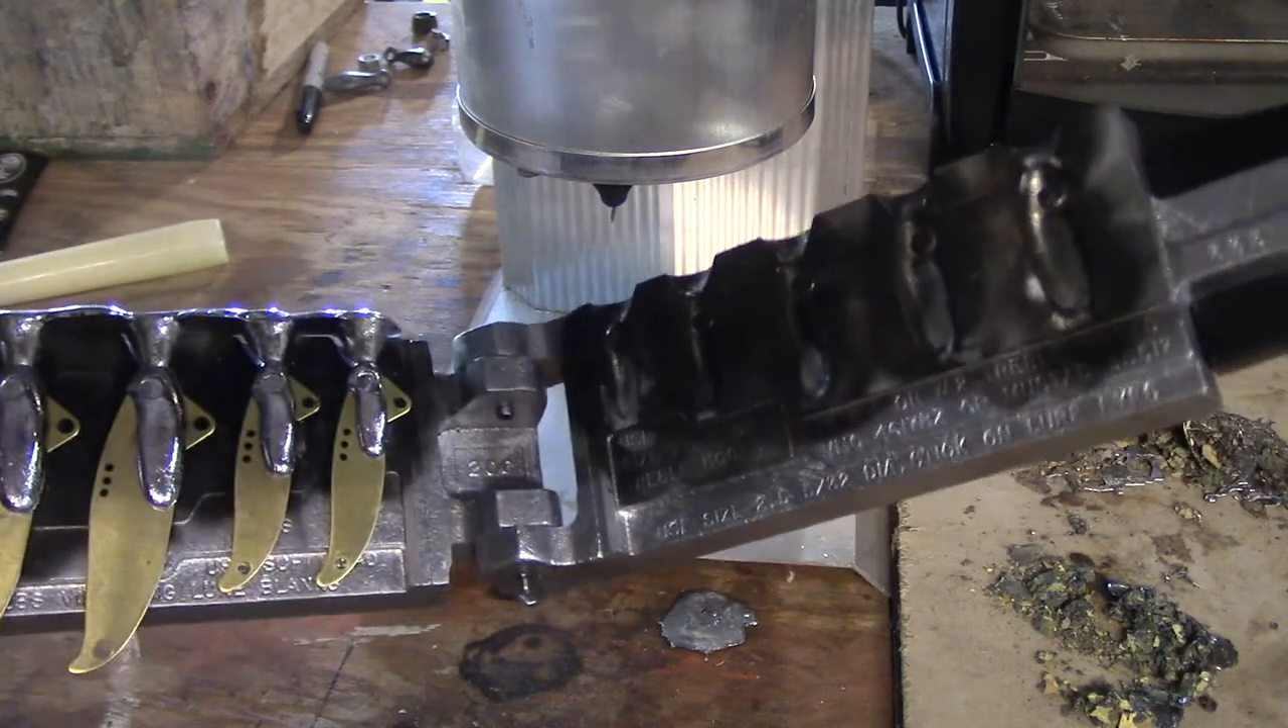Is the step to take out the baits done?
No.